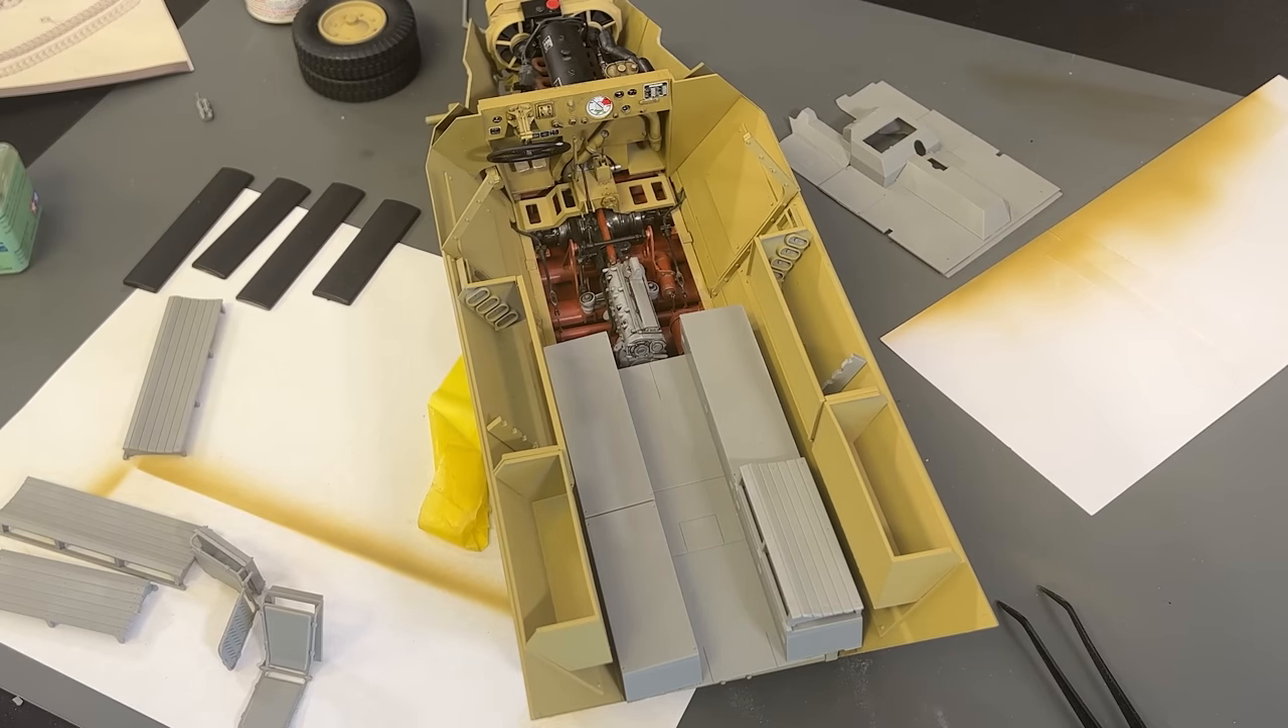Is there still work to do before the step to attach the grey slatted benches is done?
Yes.